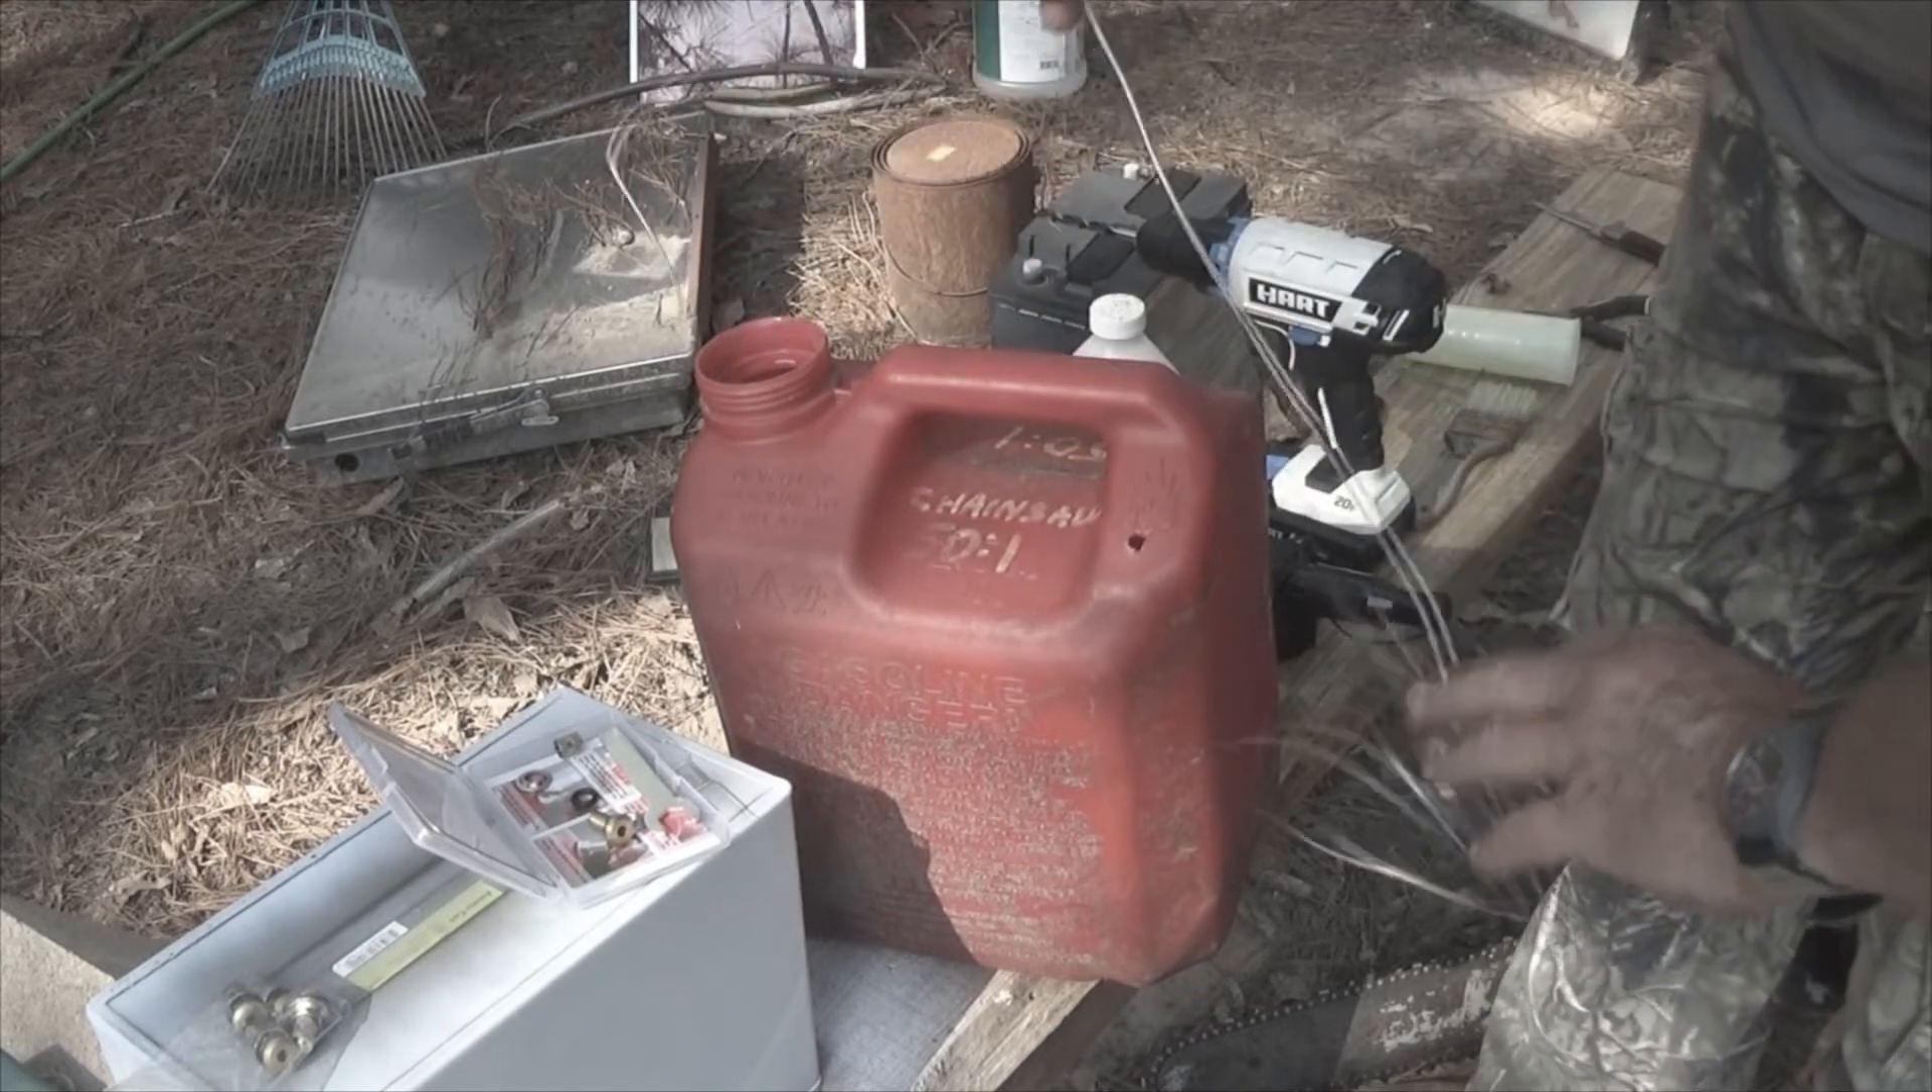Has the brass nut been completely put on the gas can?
No.